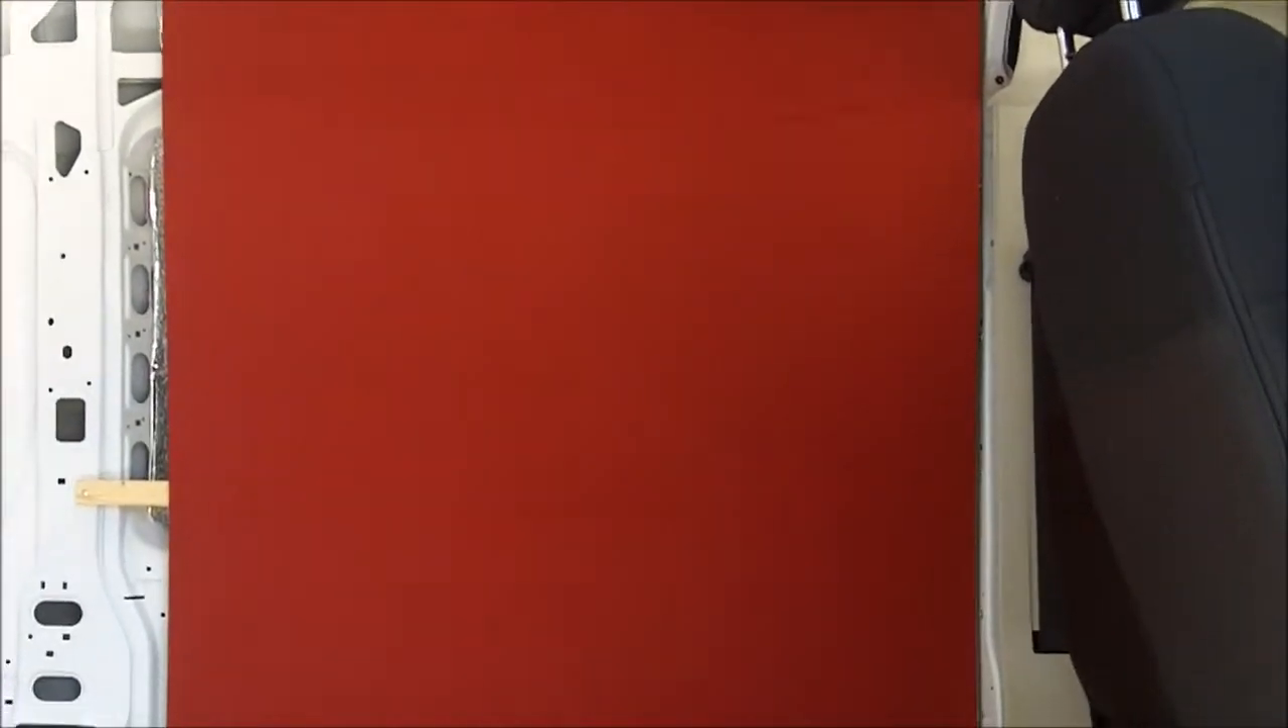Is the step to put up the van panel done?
Yes.